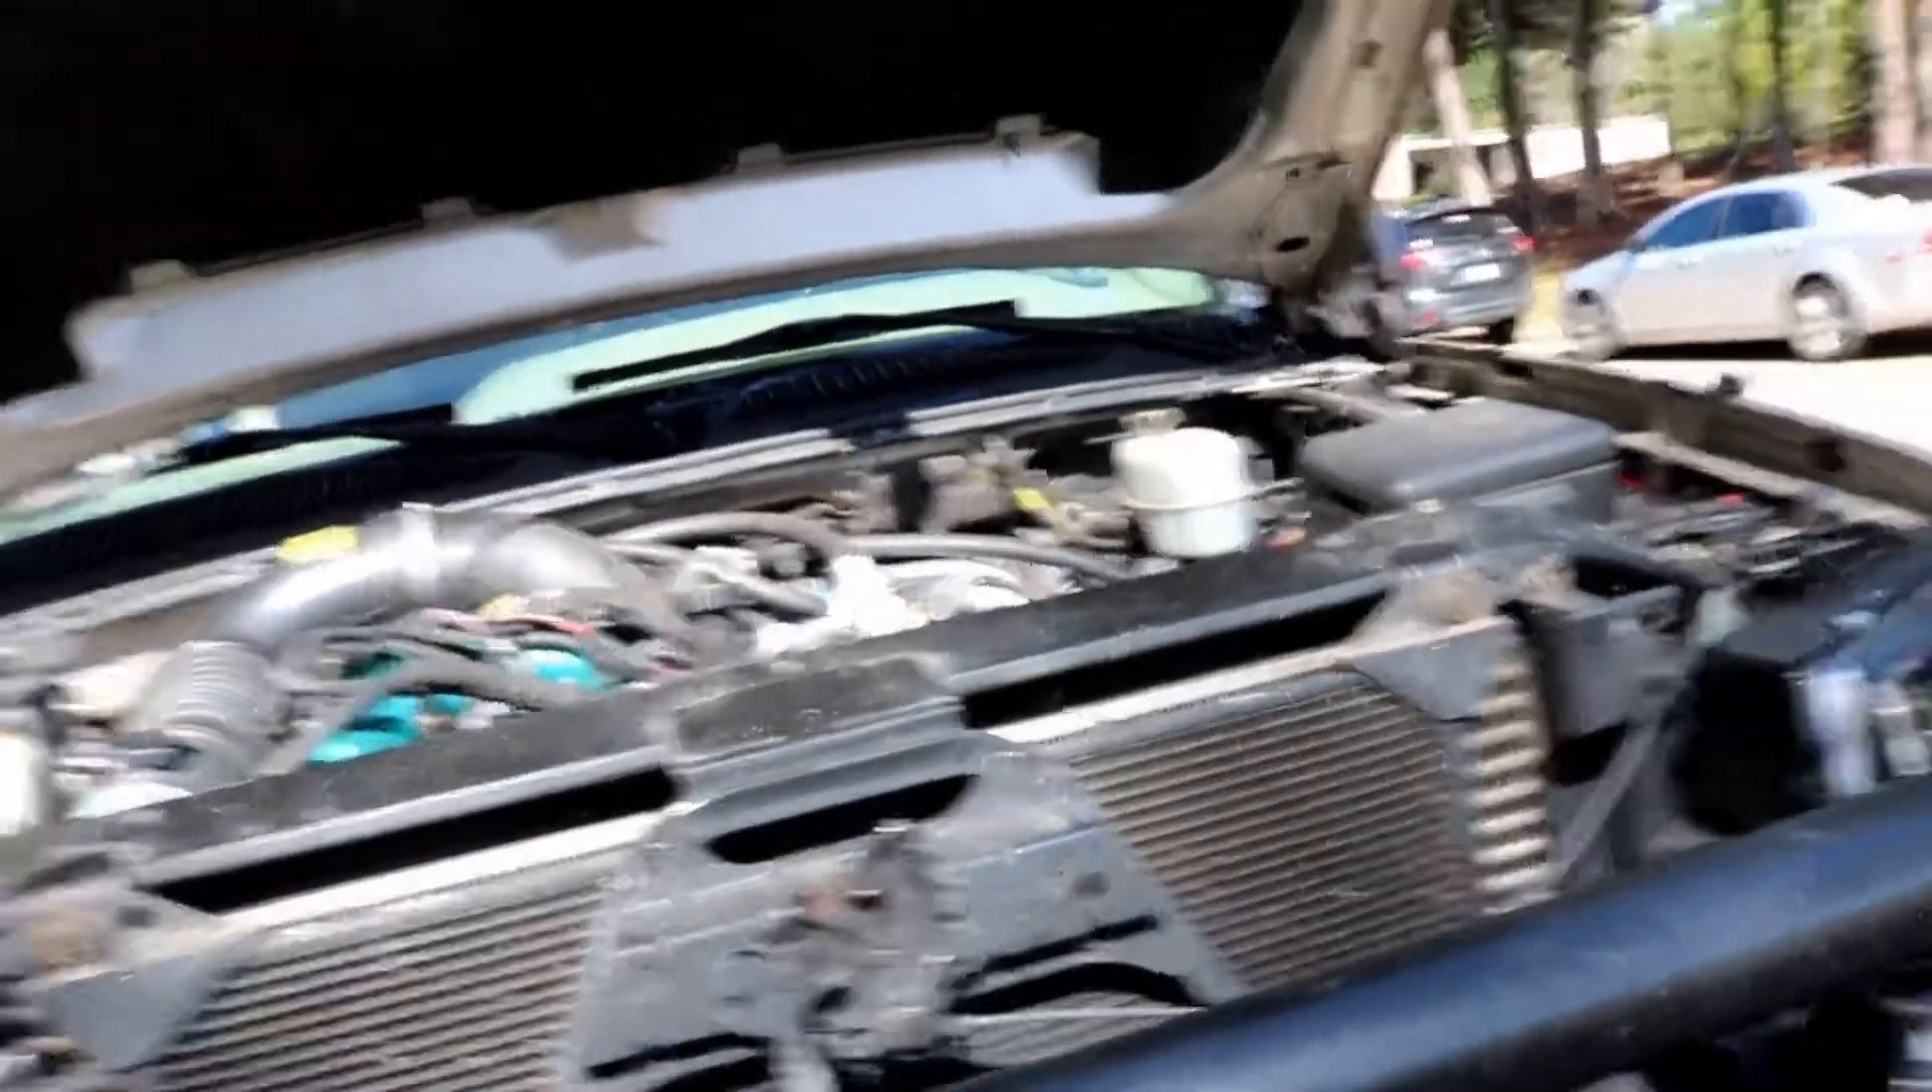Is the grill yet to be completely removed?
No.